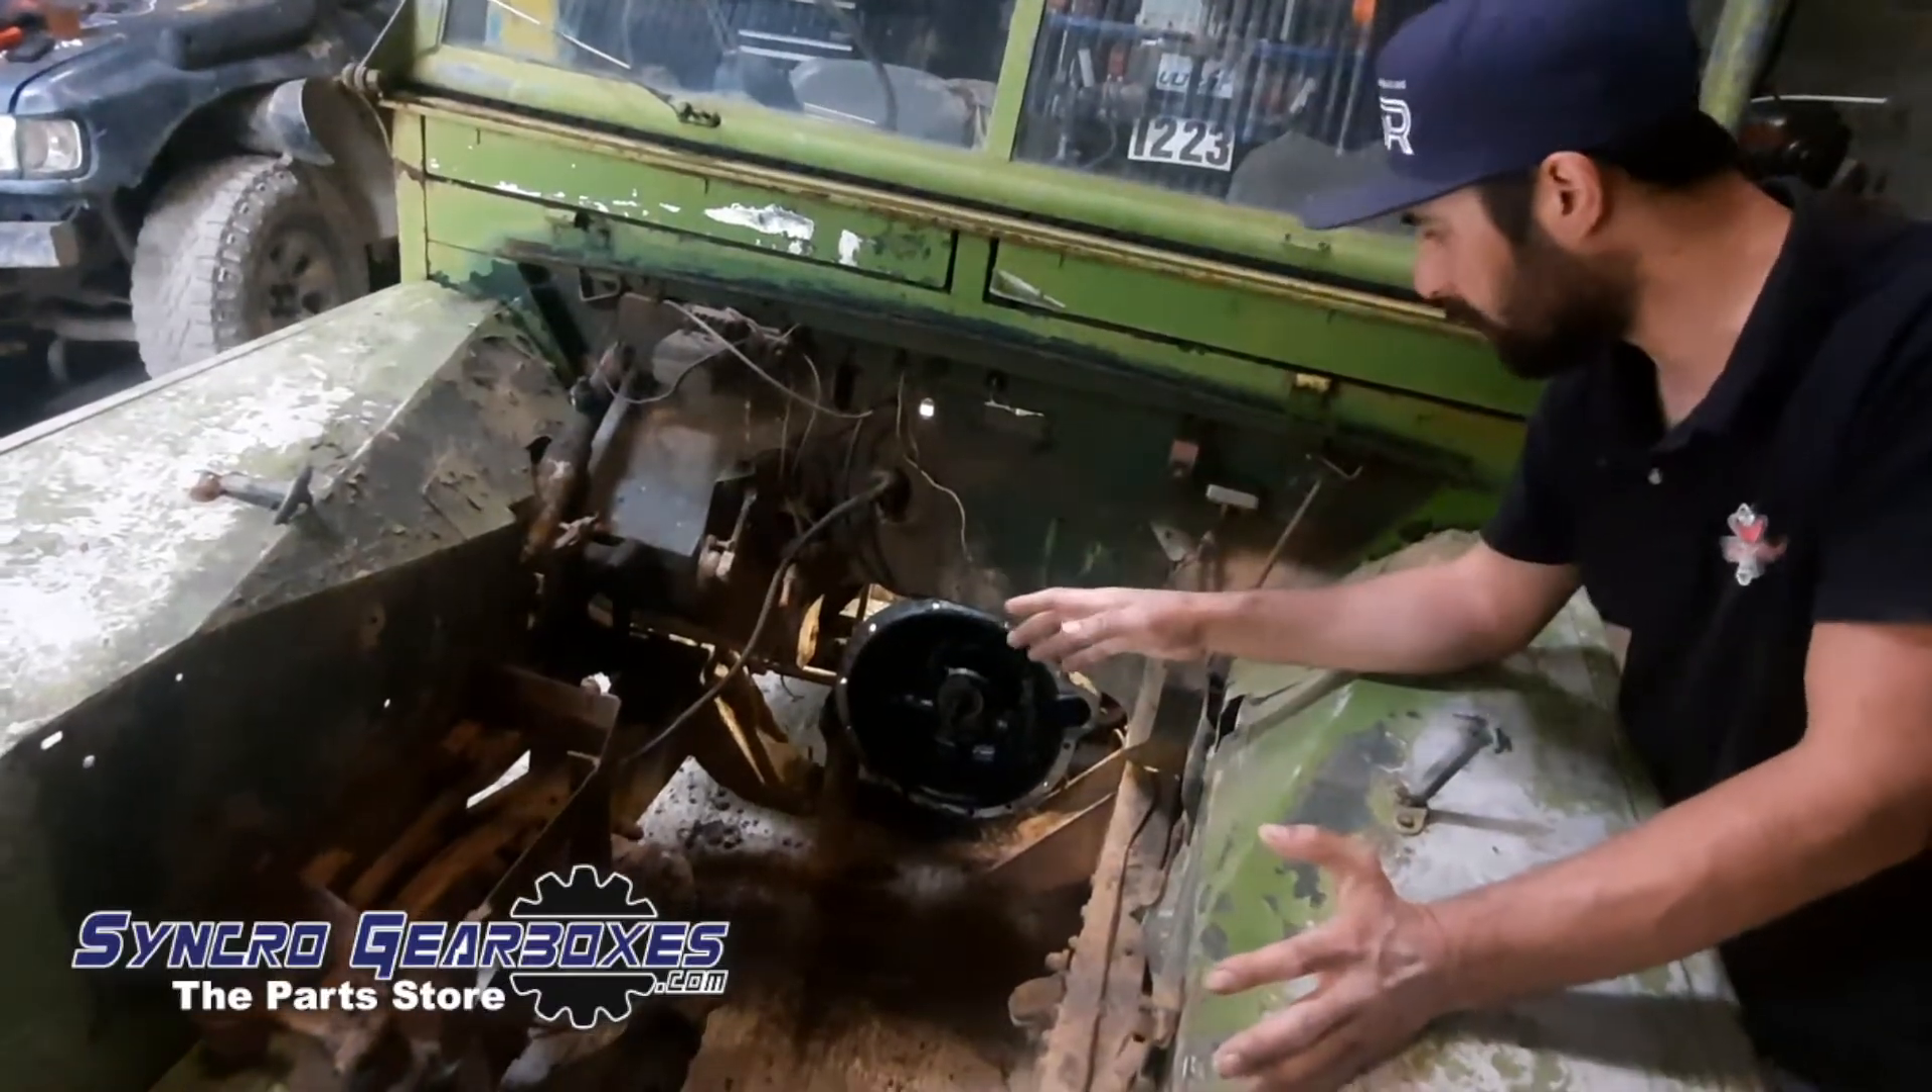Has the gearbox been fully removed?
No.